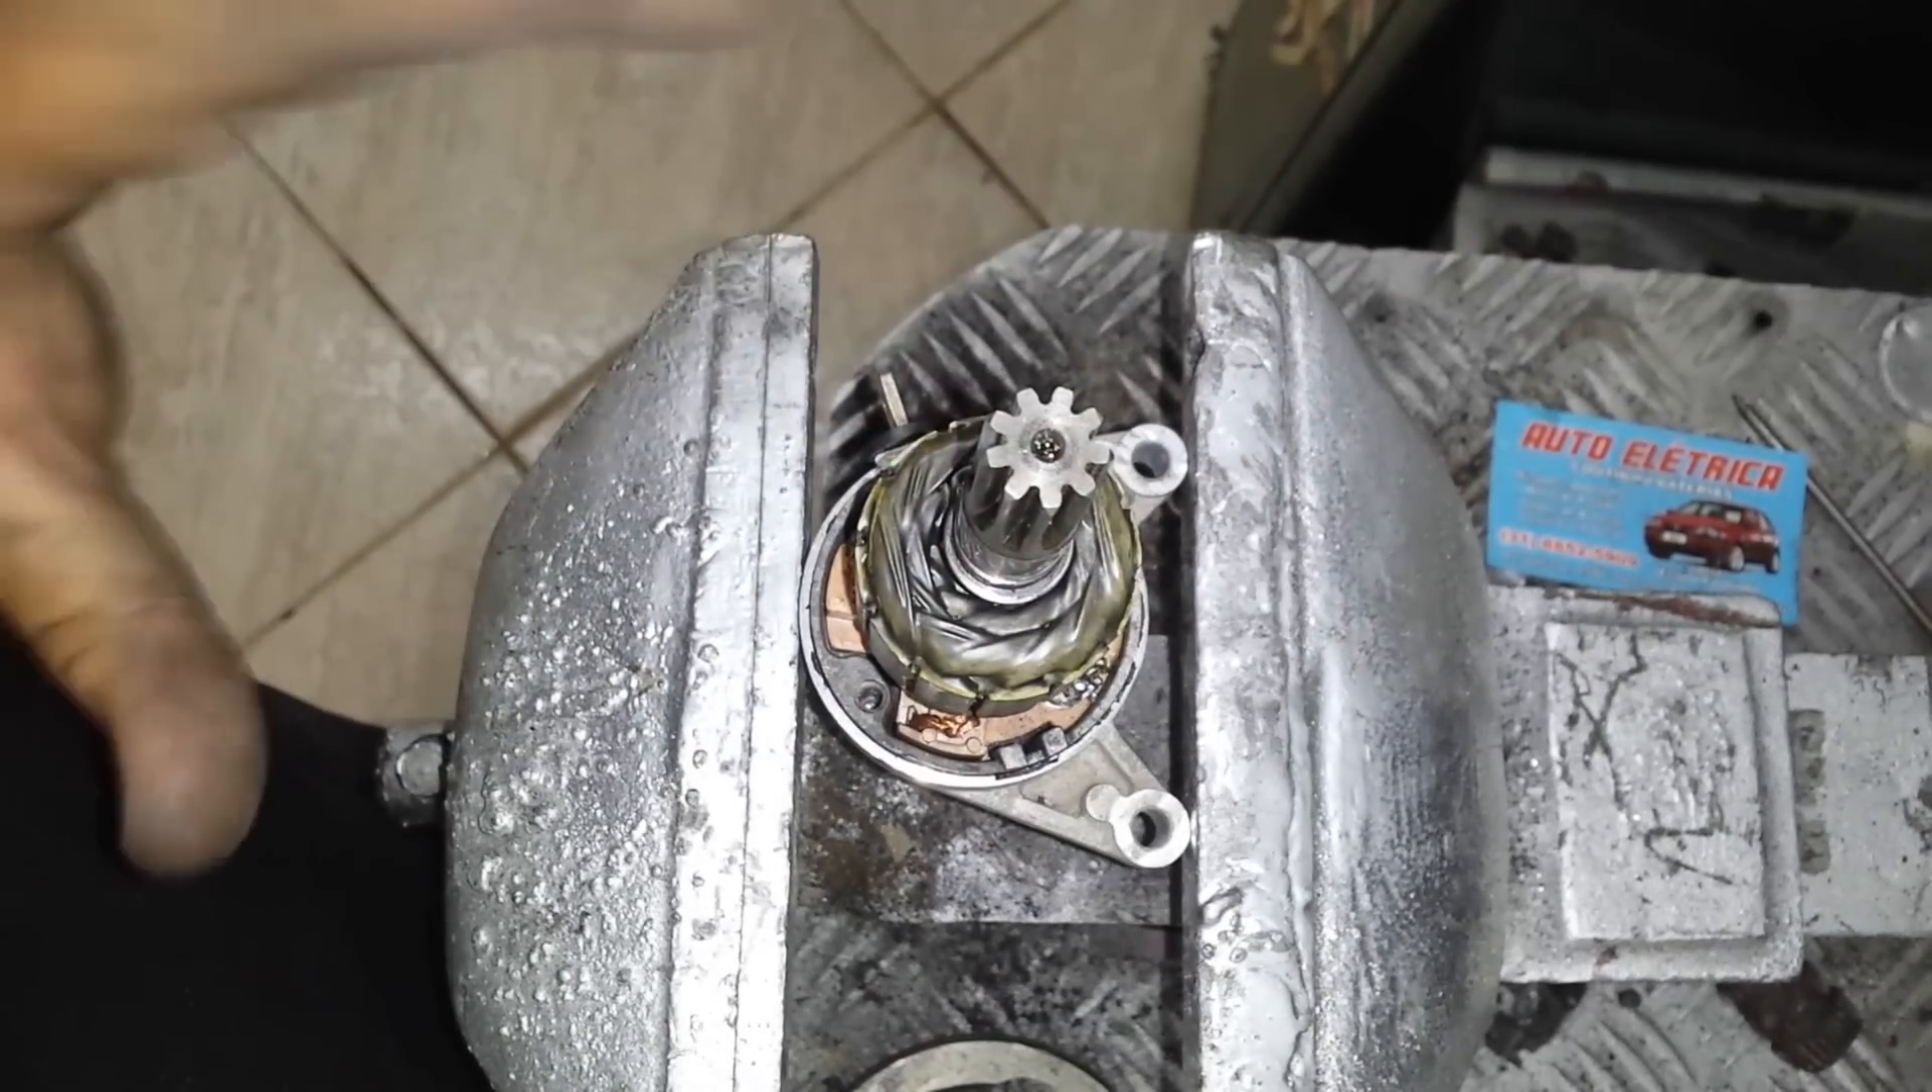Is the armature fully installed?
Yes.